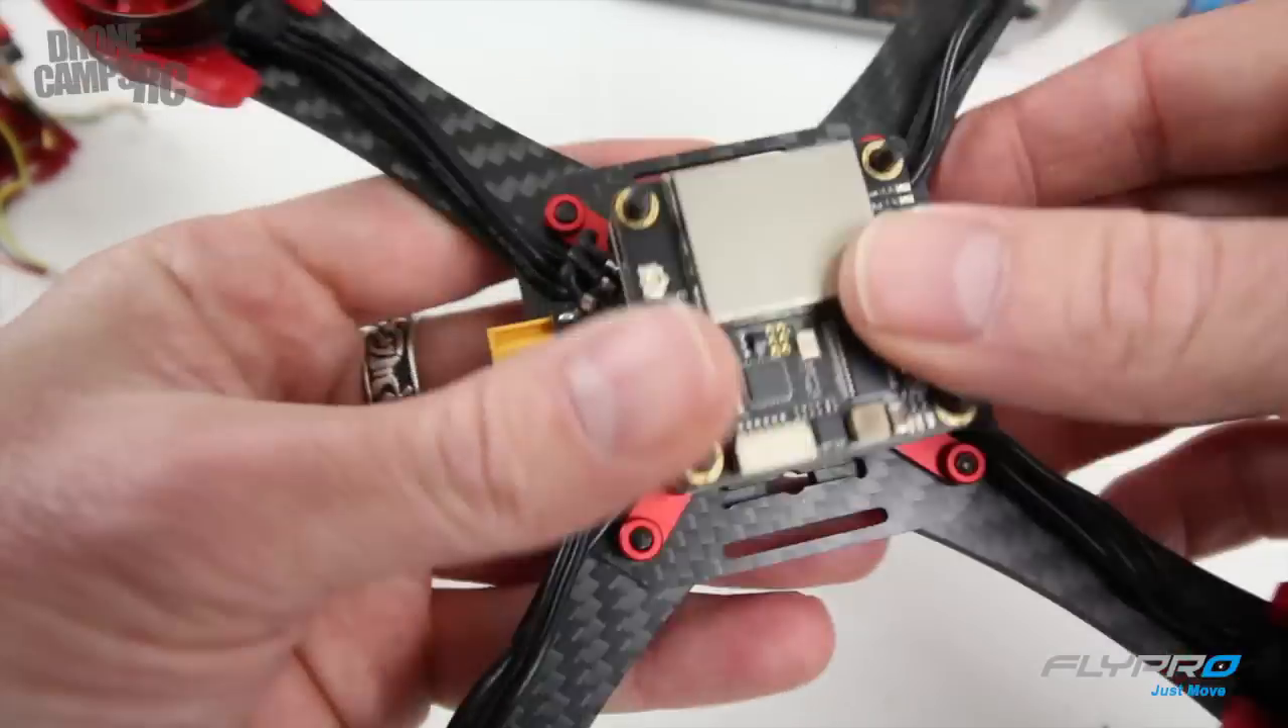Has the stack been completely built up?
No.